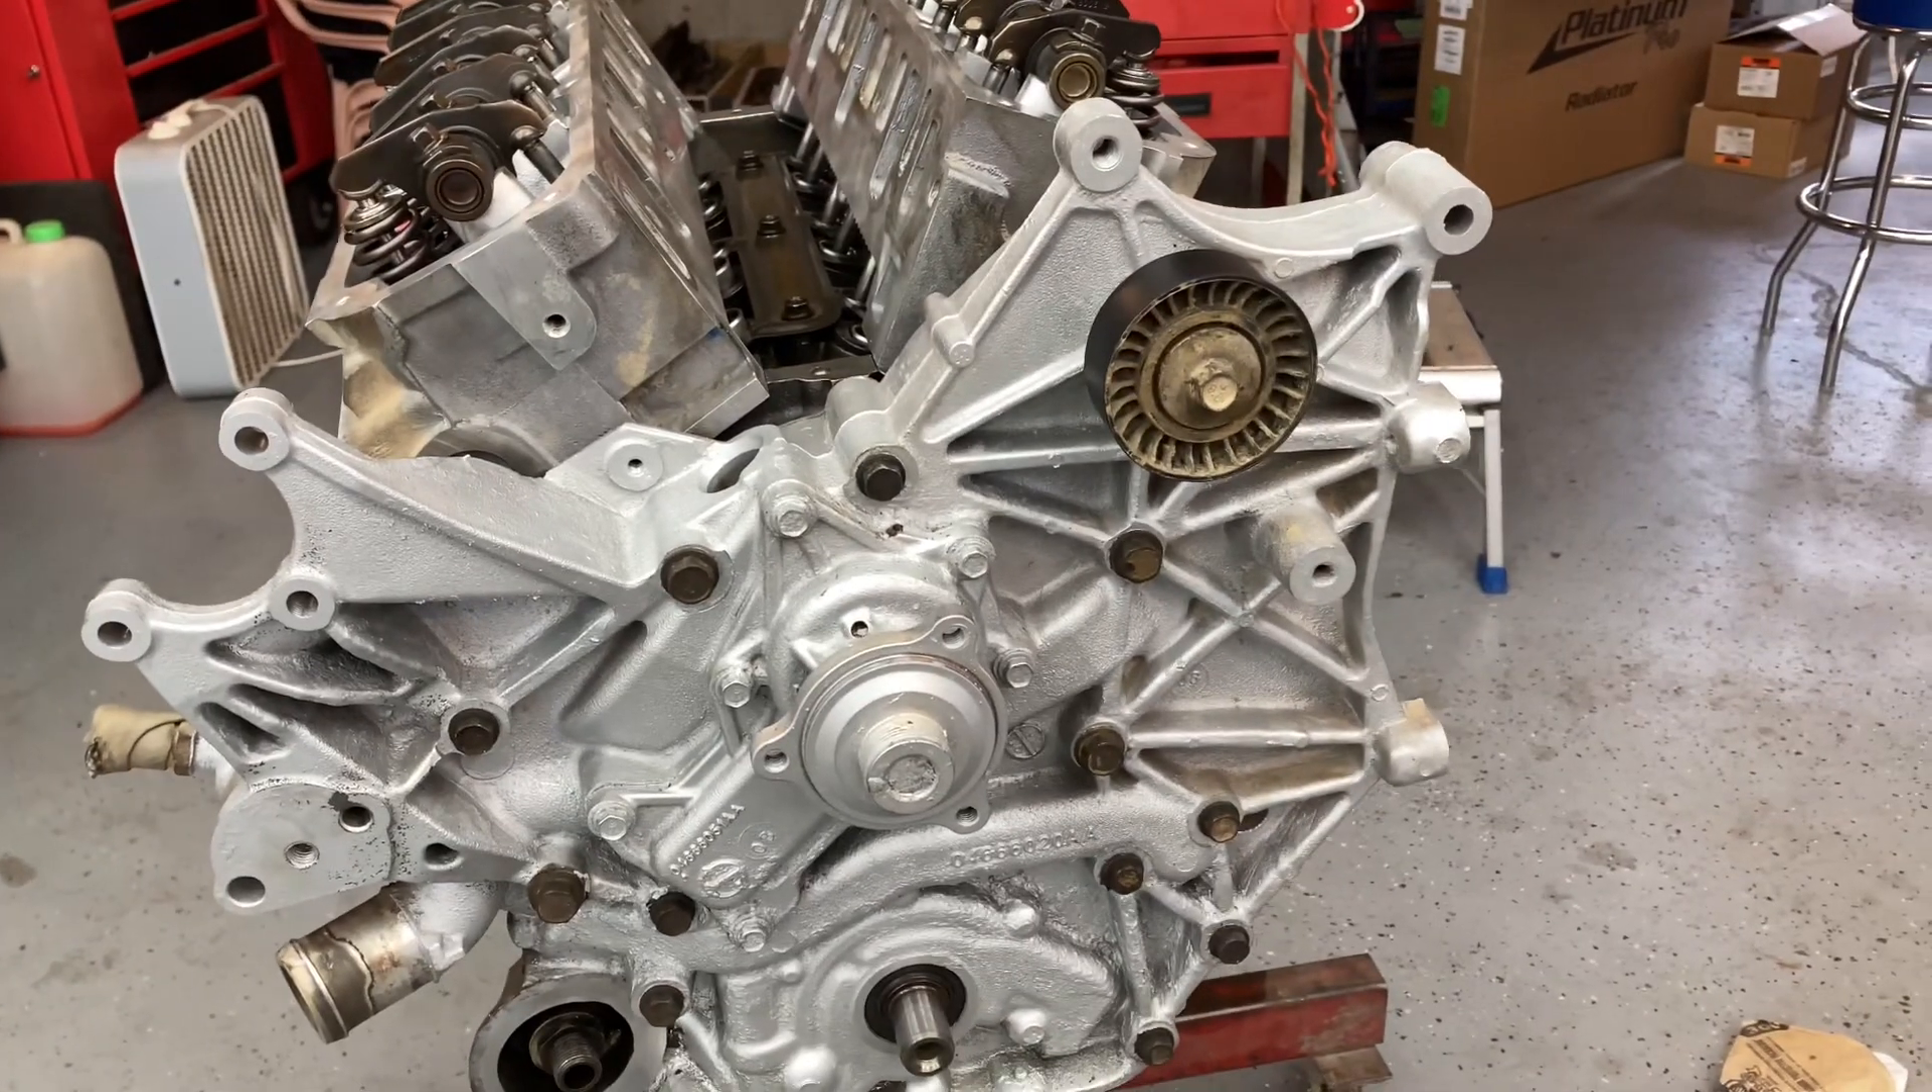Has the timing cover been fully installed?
Yes.